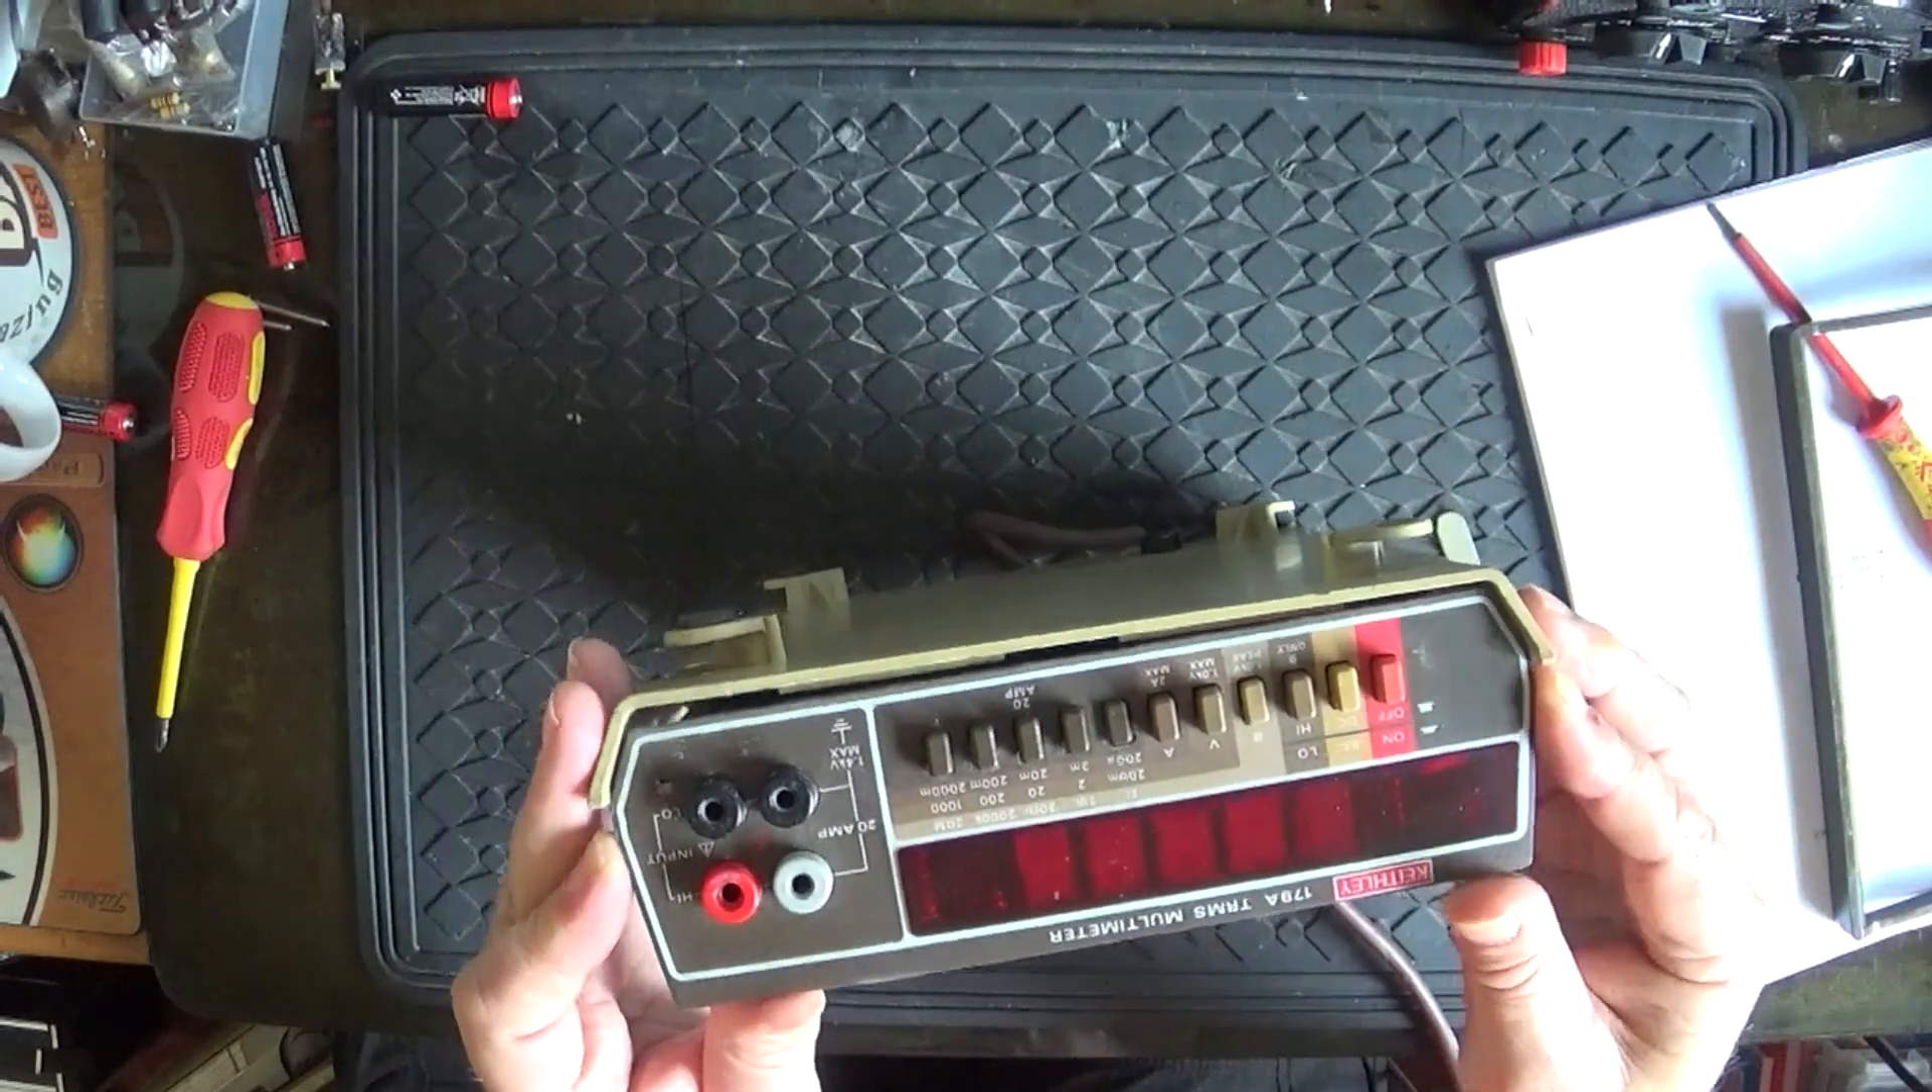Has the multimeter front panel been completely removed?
No.